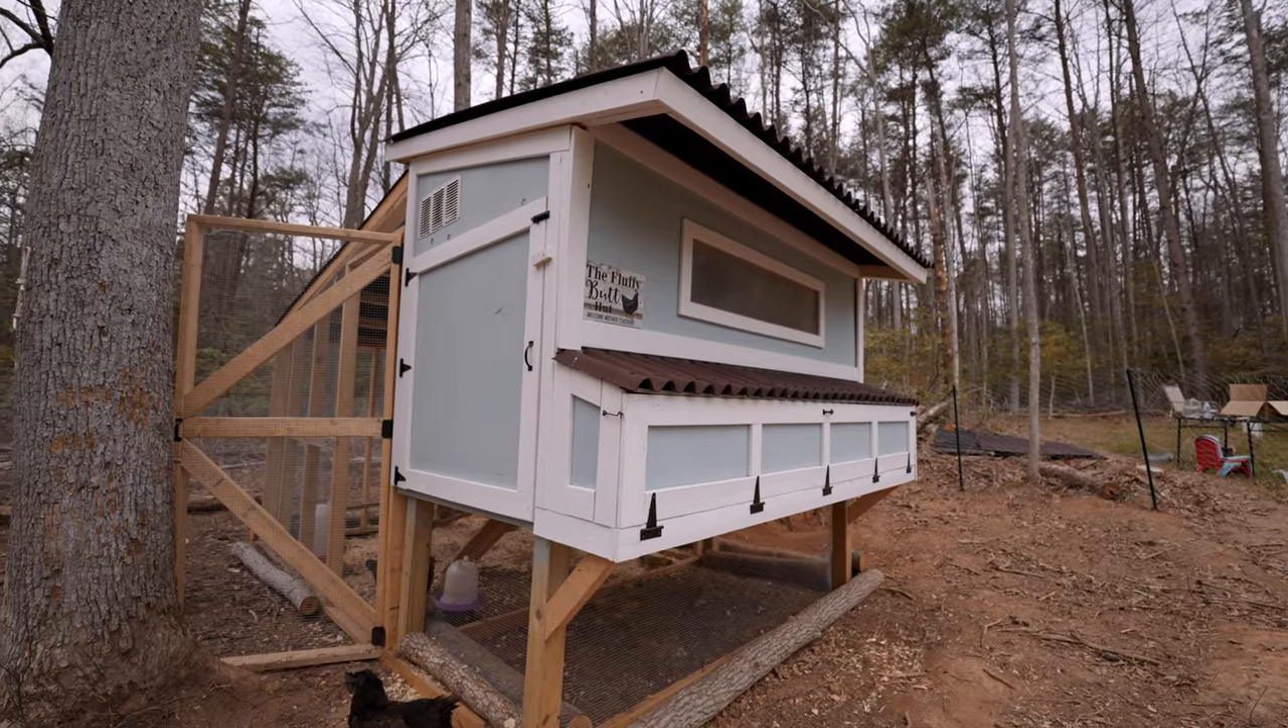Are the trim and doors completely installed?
Yes.